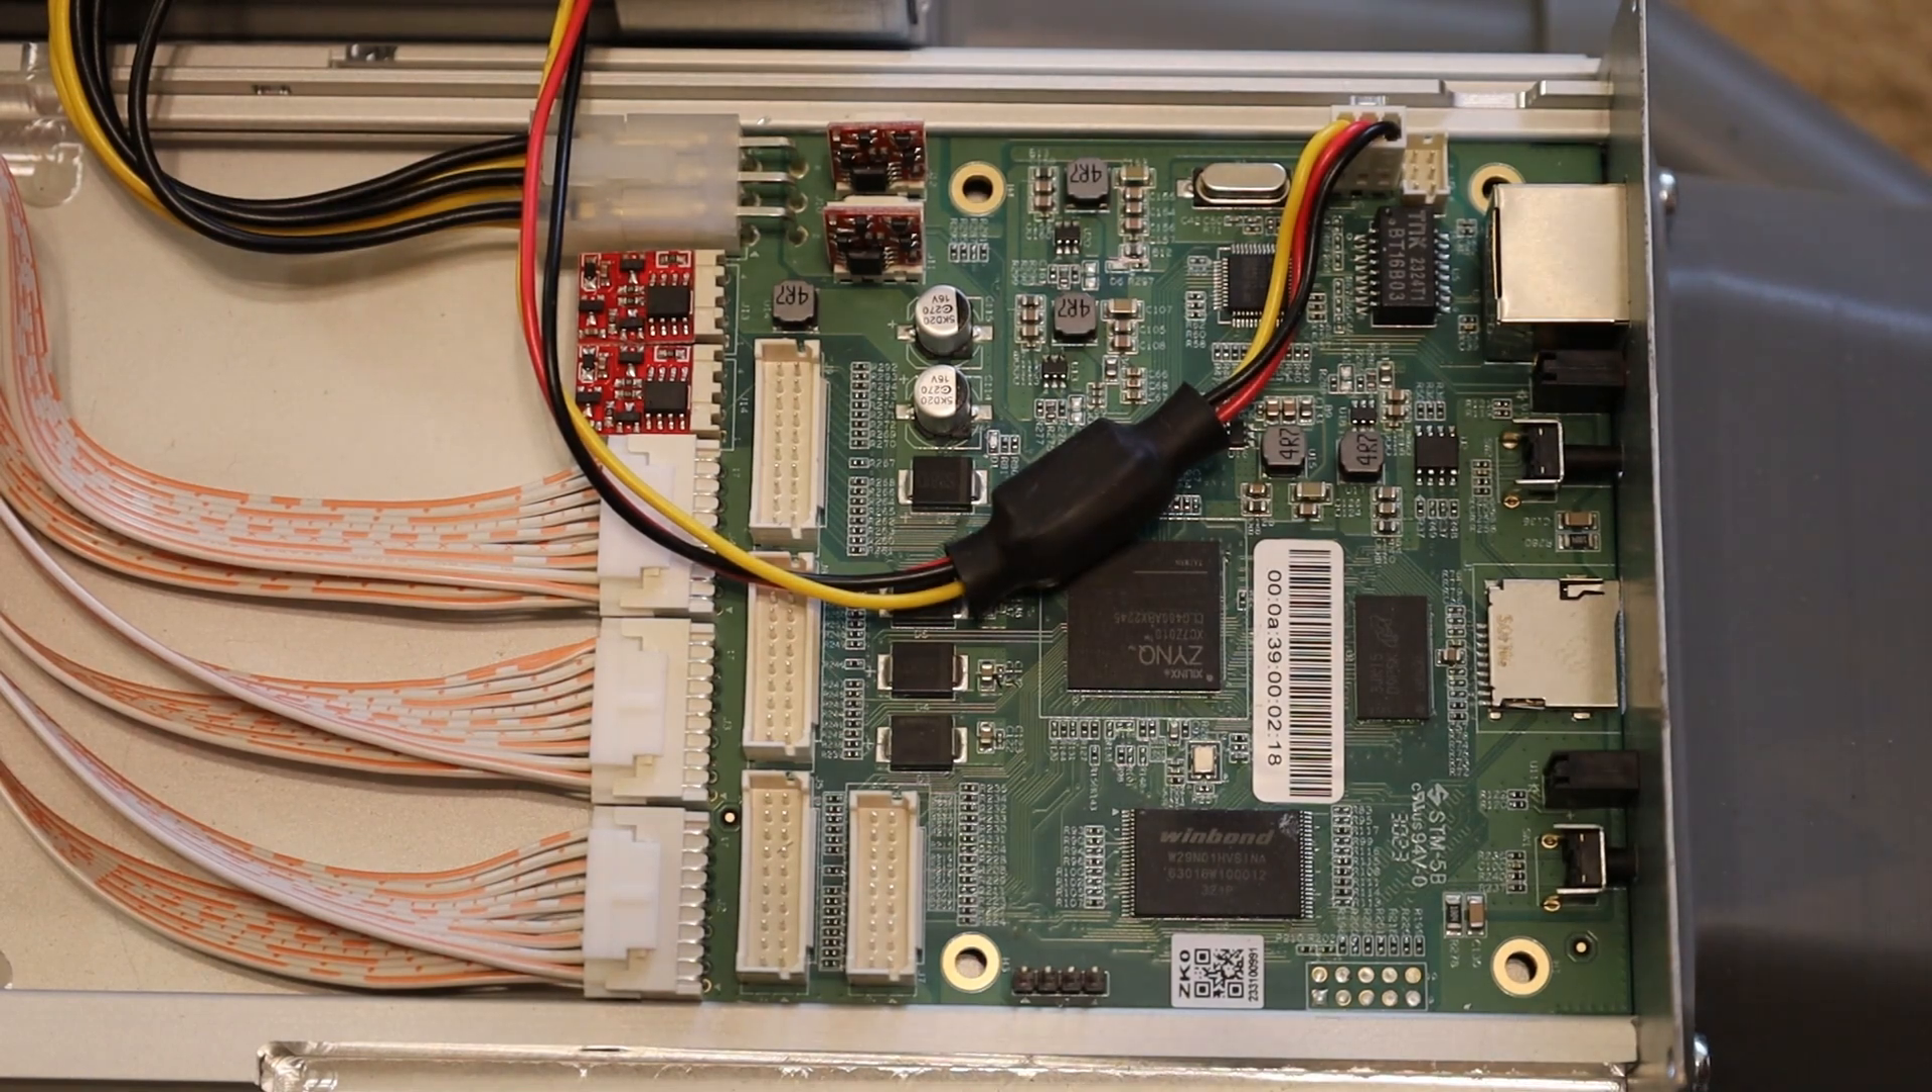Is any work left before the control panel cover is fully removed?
No.